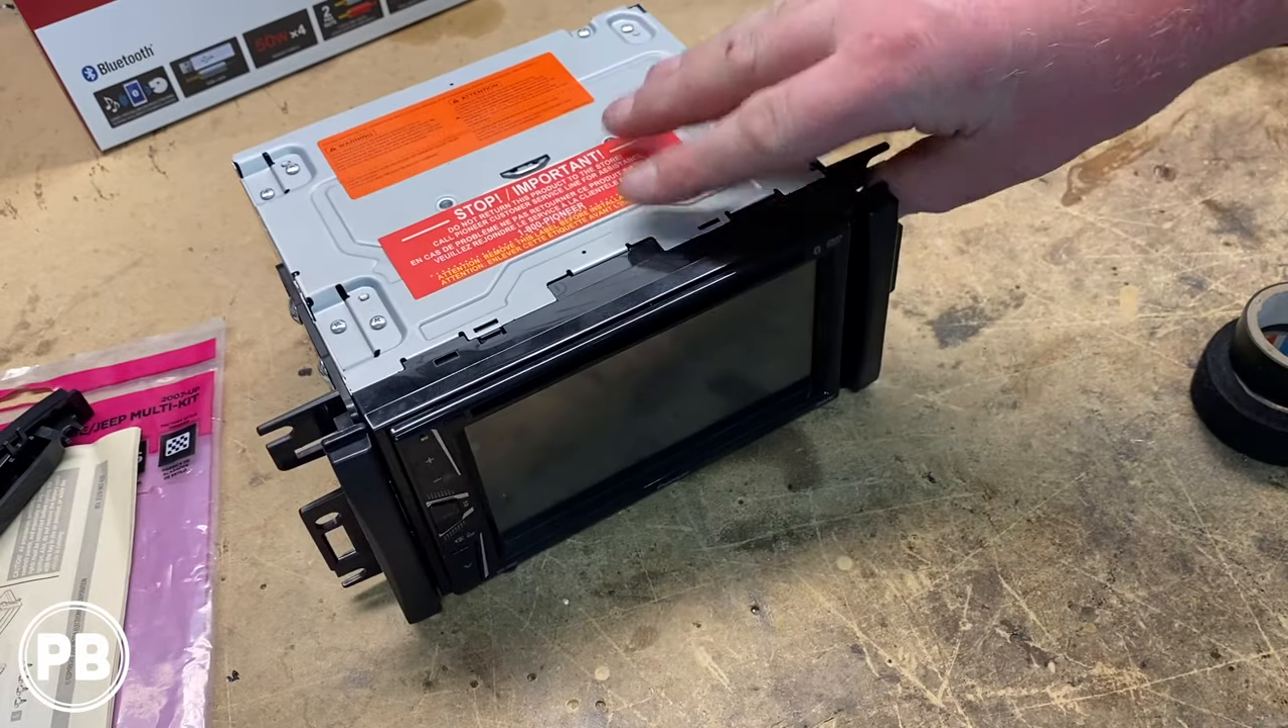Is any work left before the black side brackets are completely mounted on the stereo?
No.